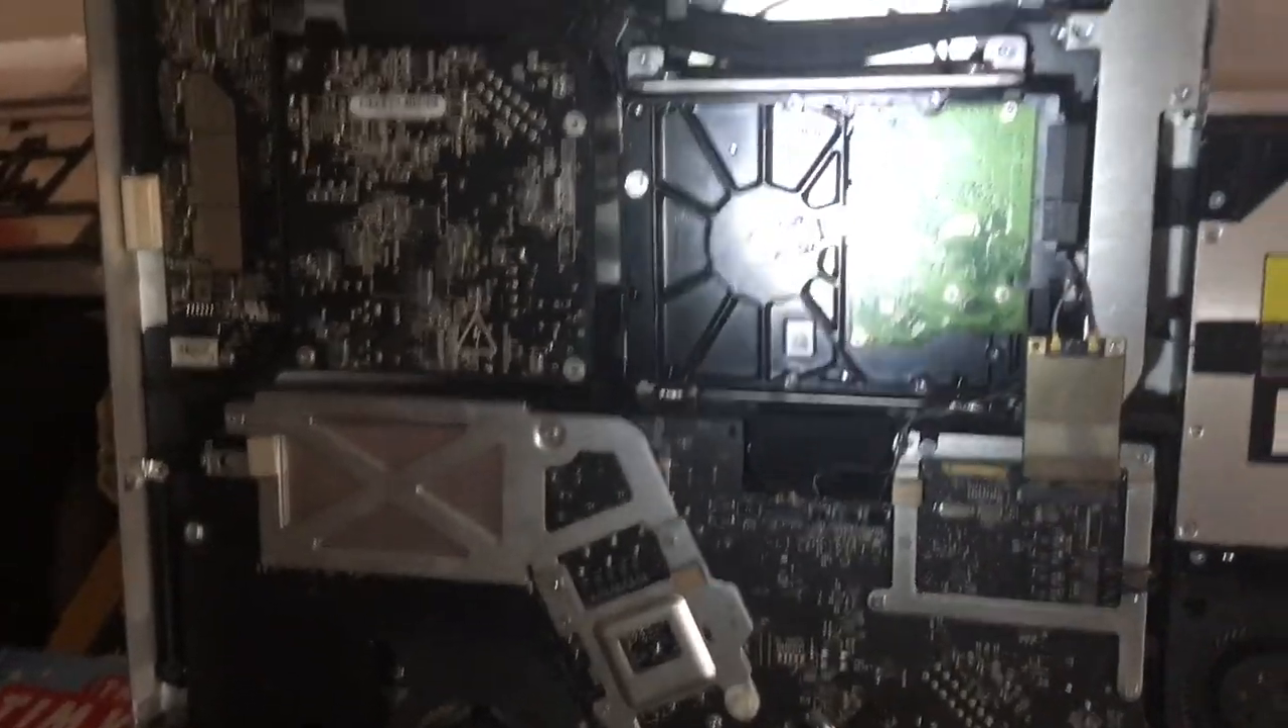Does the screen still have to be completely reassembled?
Yes.